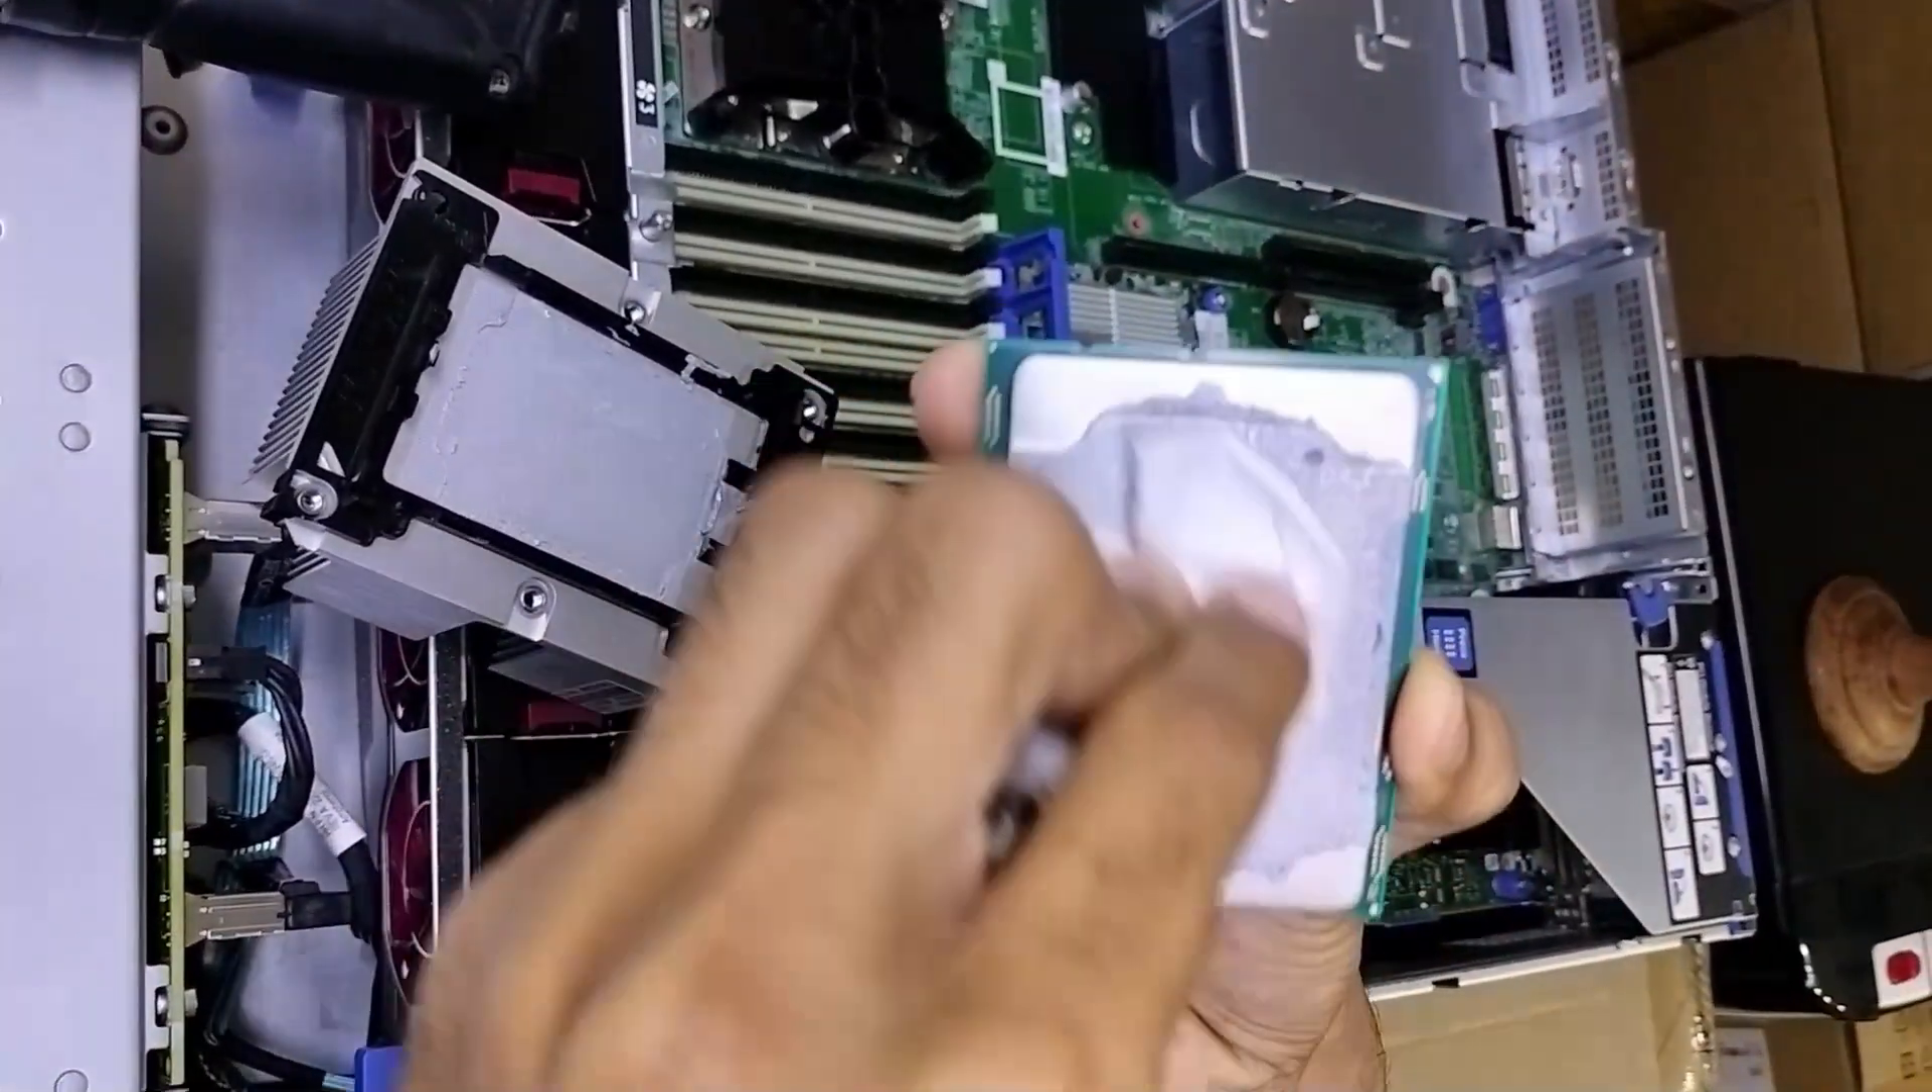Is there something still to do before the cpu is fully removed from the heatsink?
No.